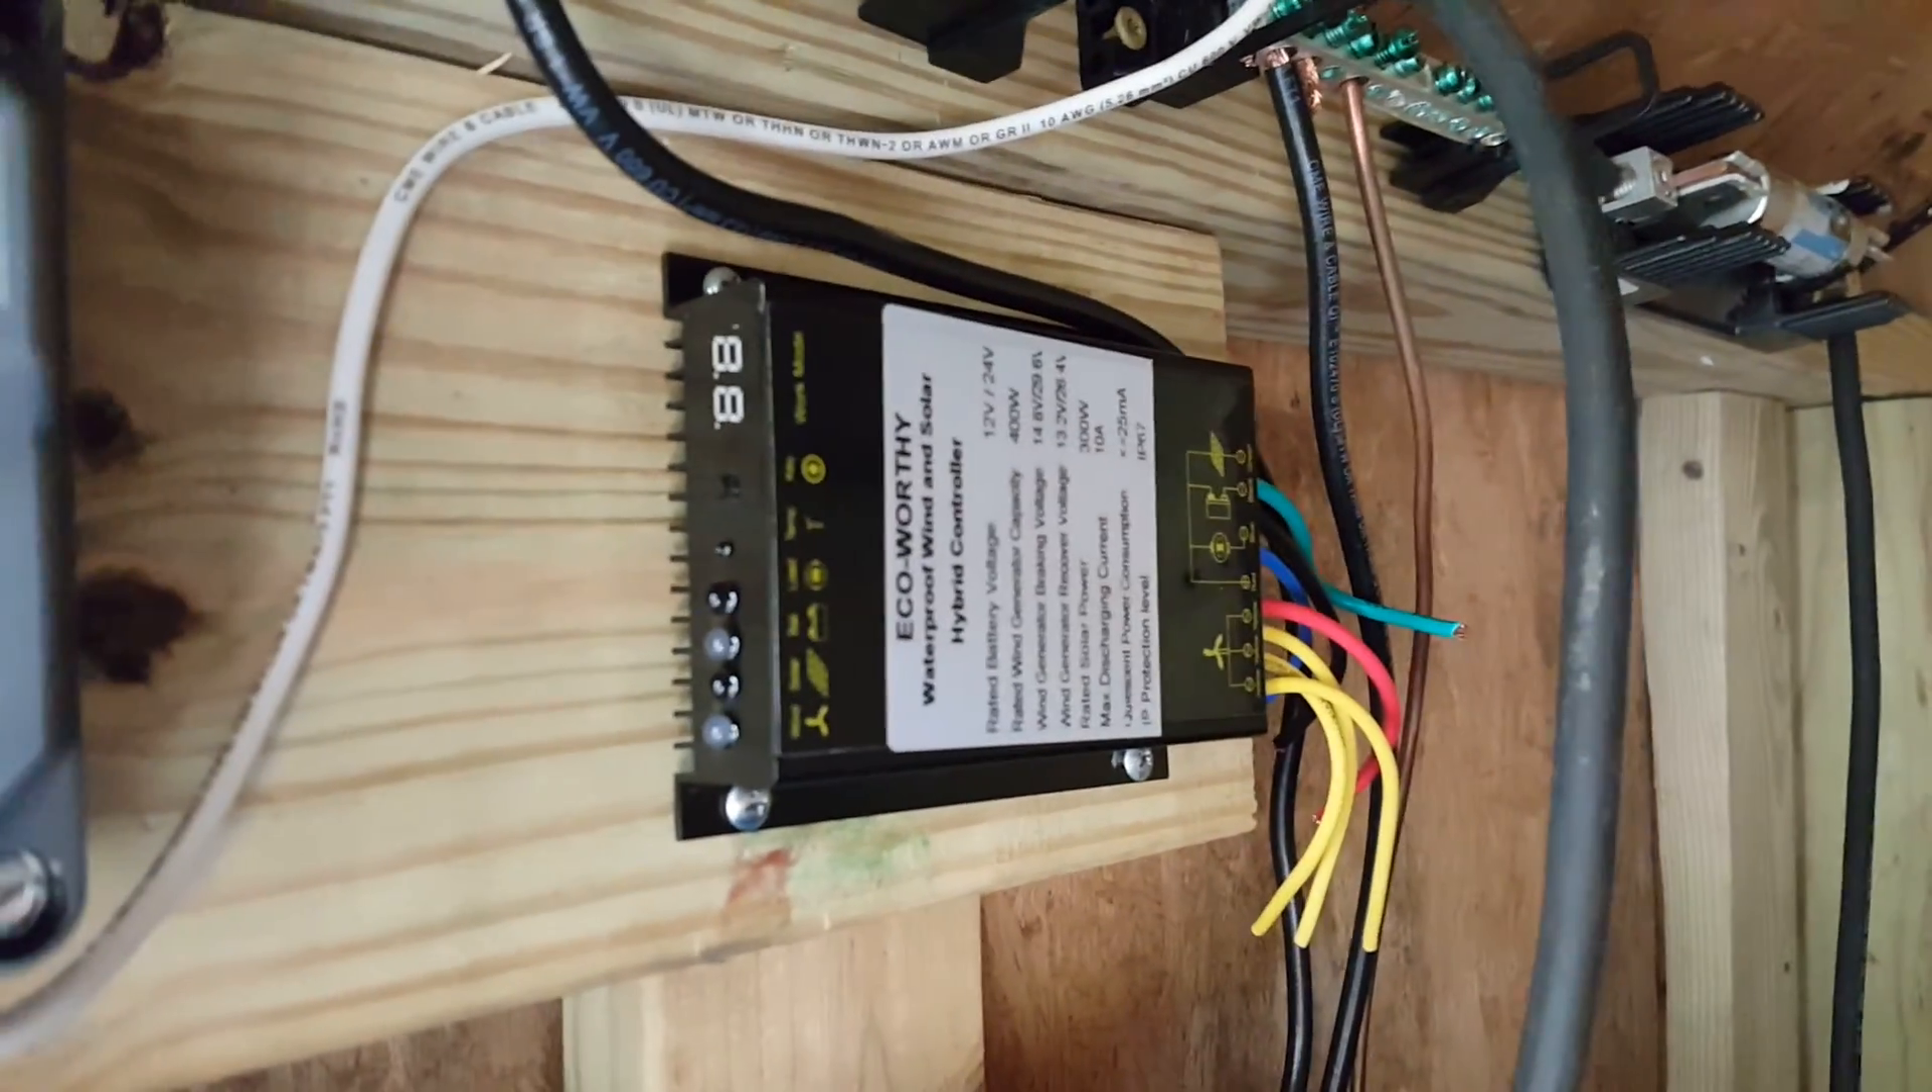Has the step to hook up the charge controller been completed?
No.